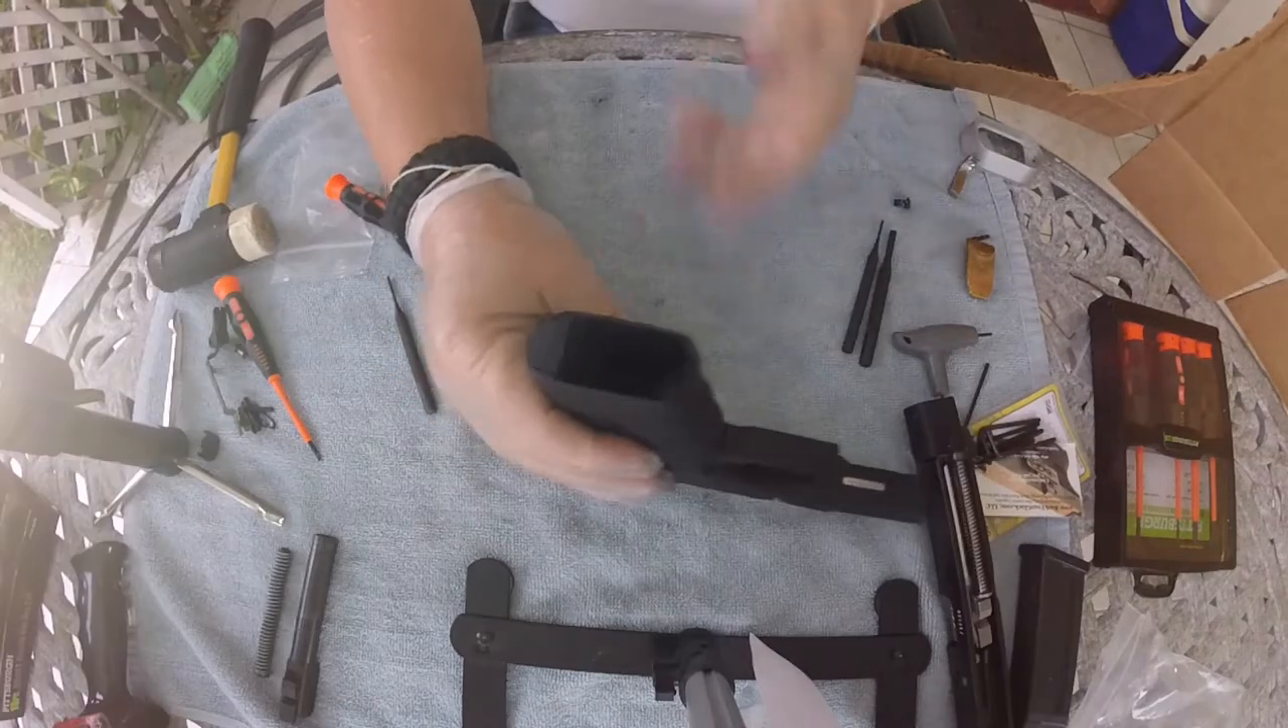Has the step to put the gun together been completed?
No.